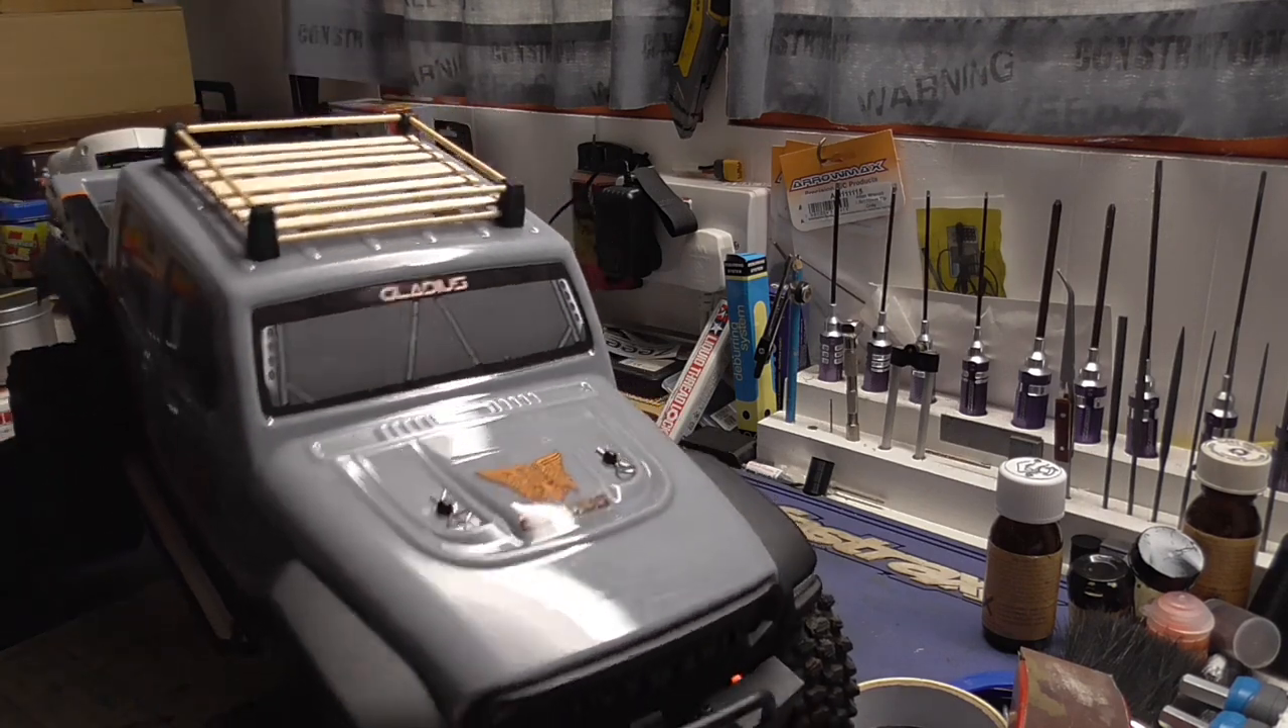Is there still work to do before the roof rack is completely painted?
Yes.